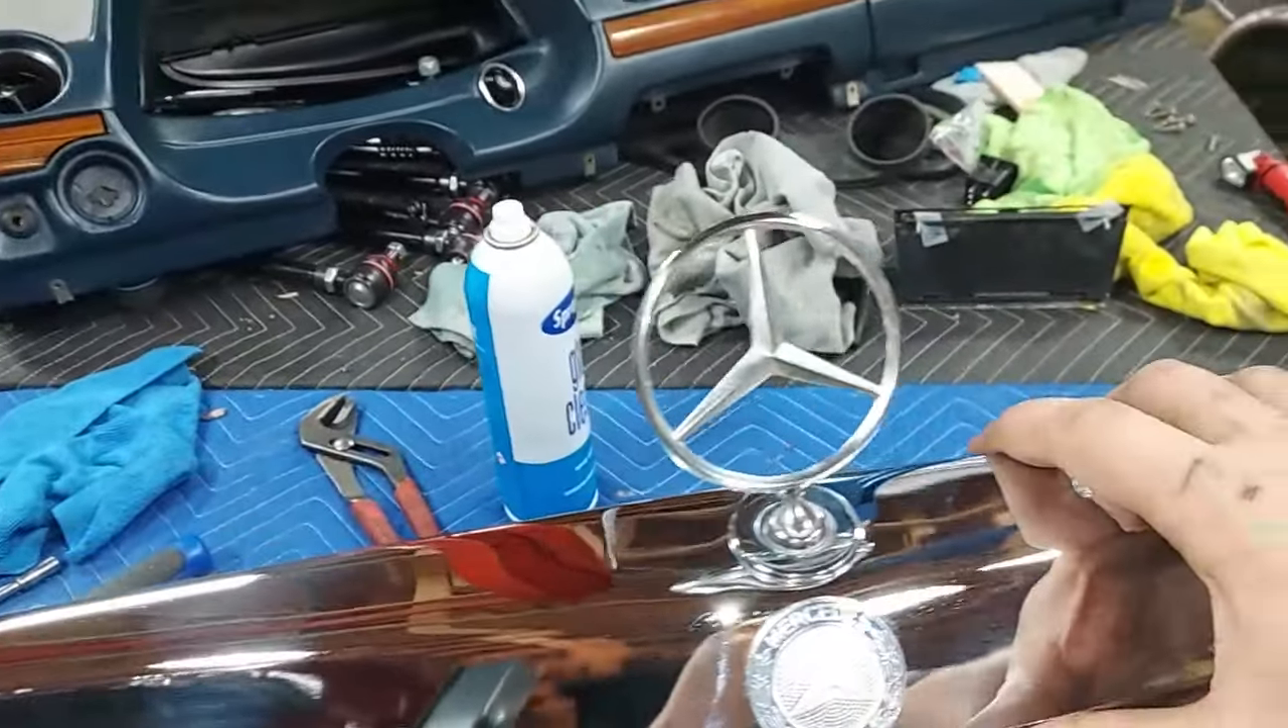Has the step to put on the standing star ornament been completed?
Yes.